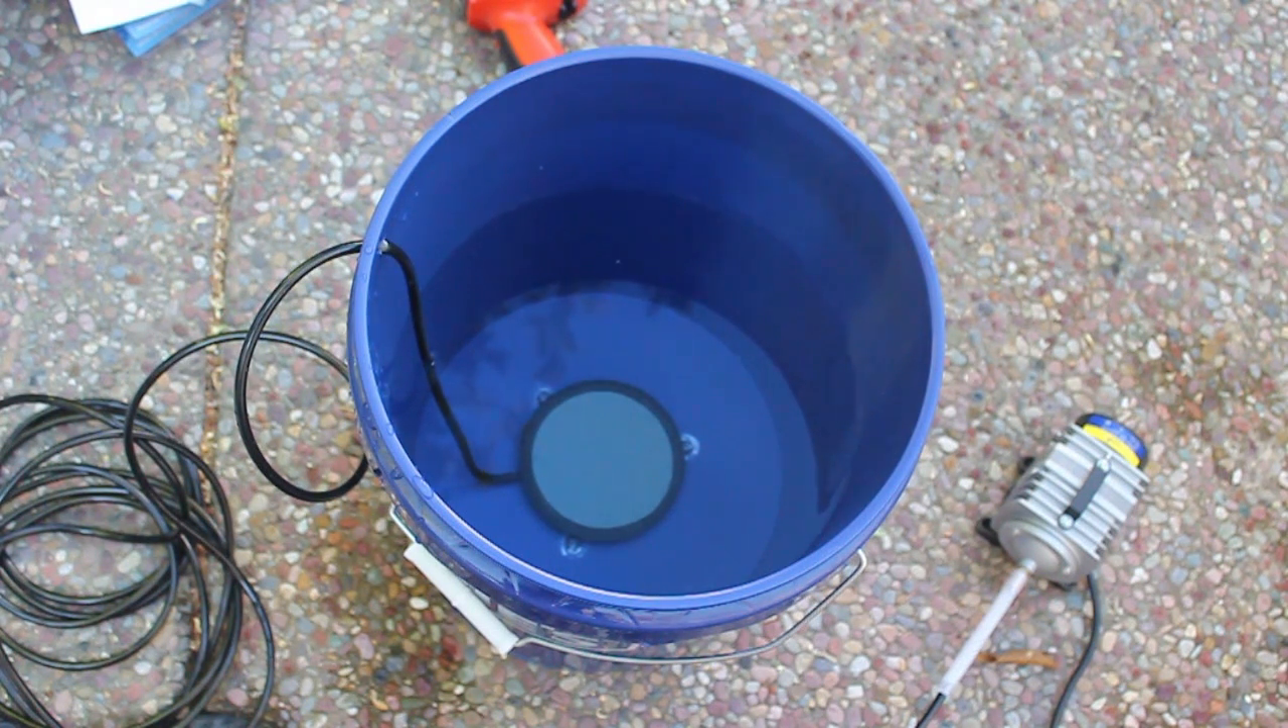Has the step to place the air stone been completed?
Yes.